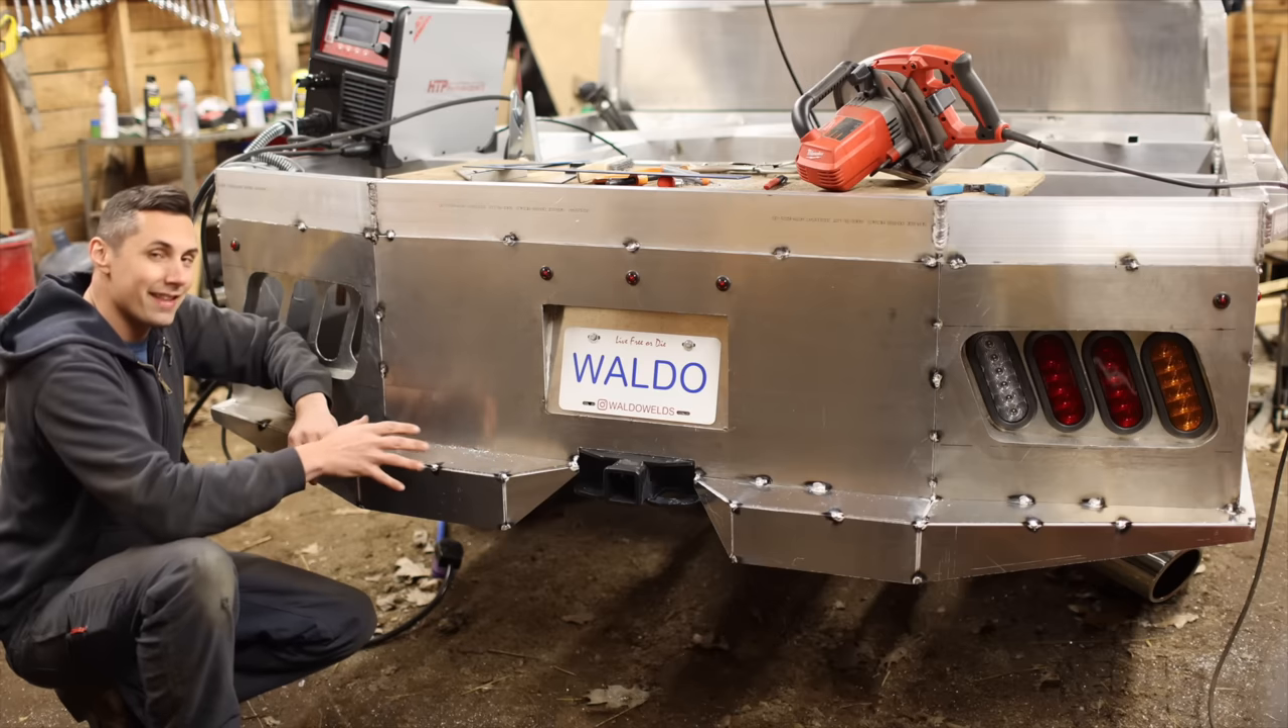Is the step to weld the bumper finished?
No.